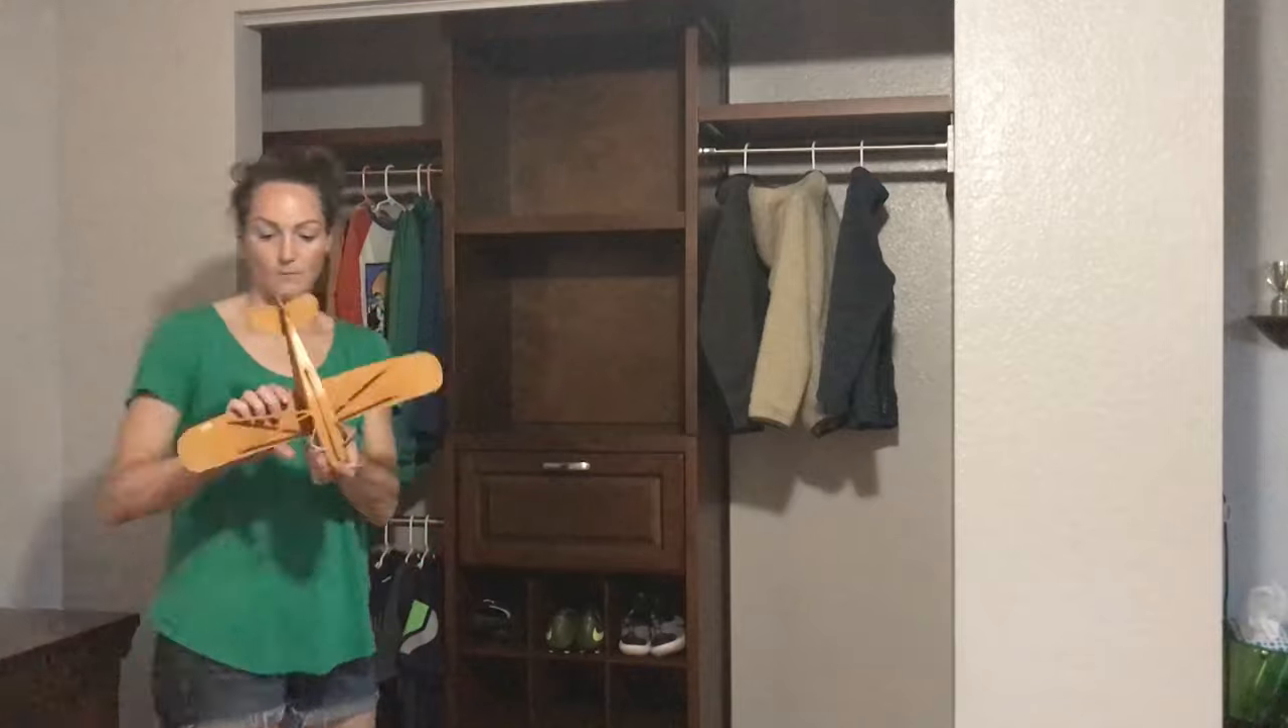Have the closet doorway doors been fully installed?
No.